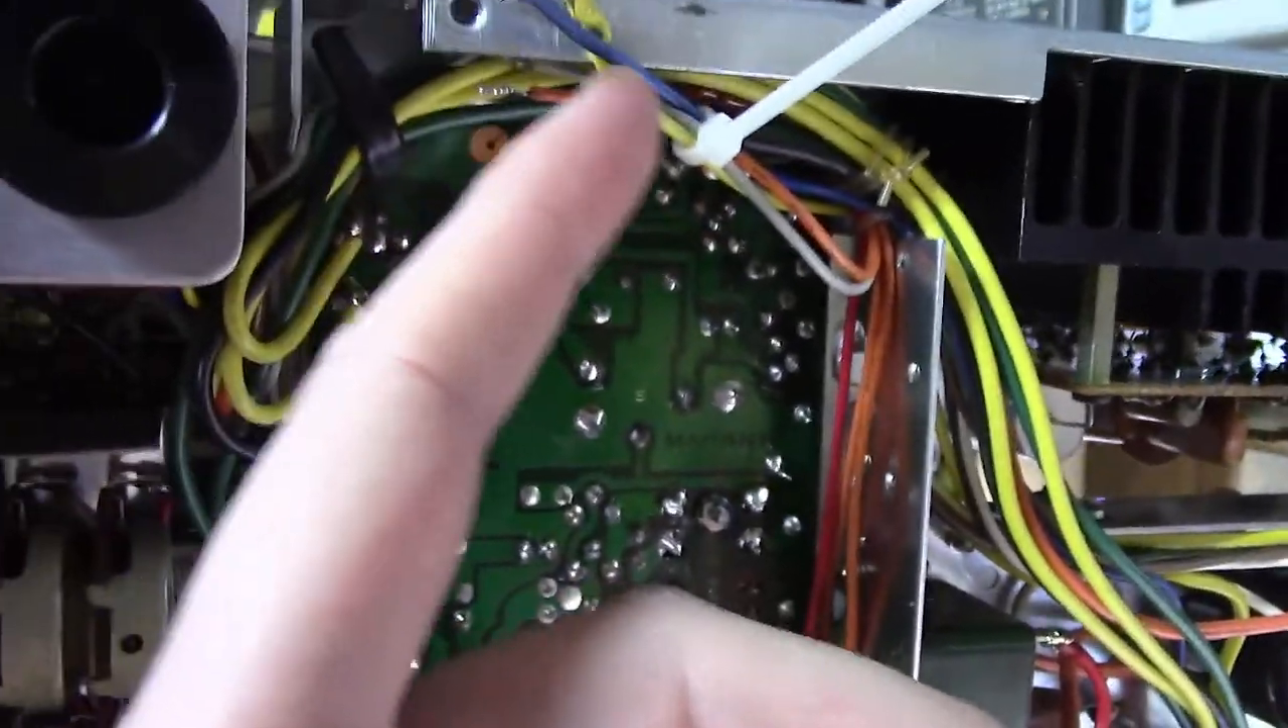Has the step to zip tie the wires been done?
Yes.